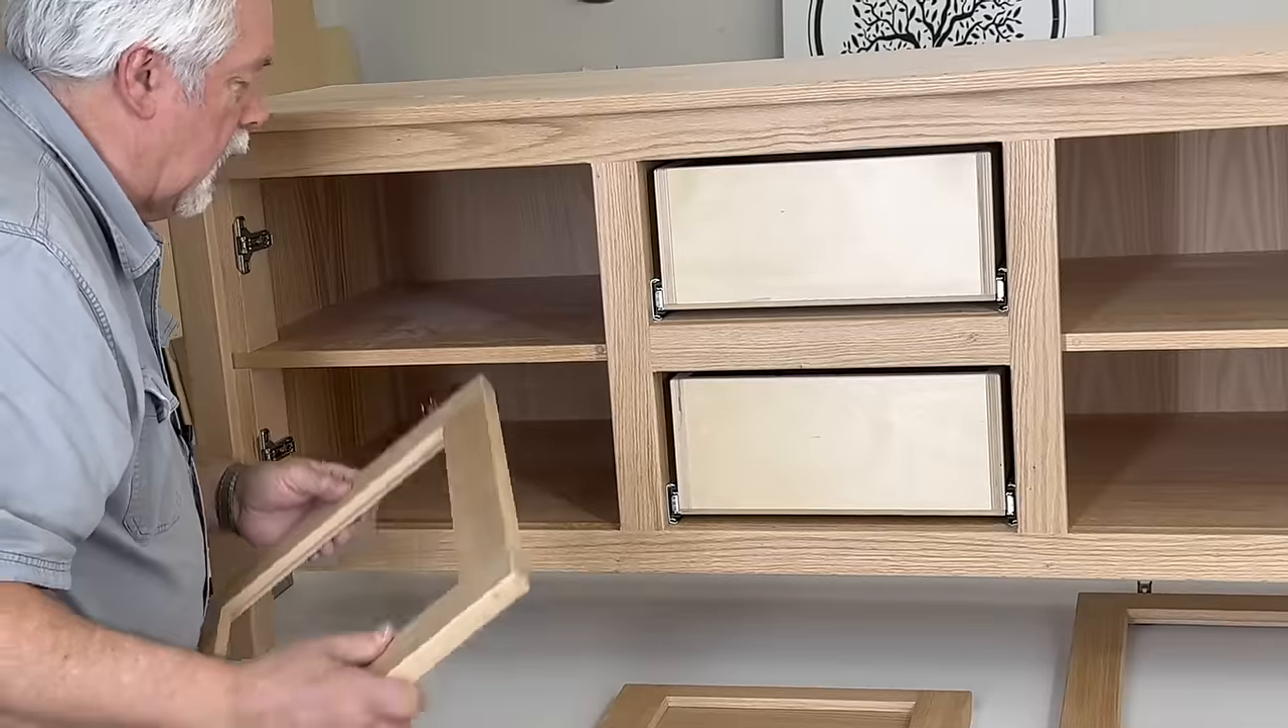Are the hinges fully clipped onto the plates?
No.